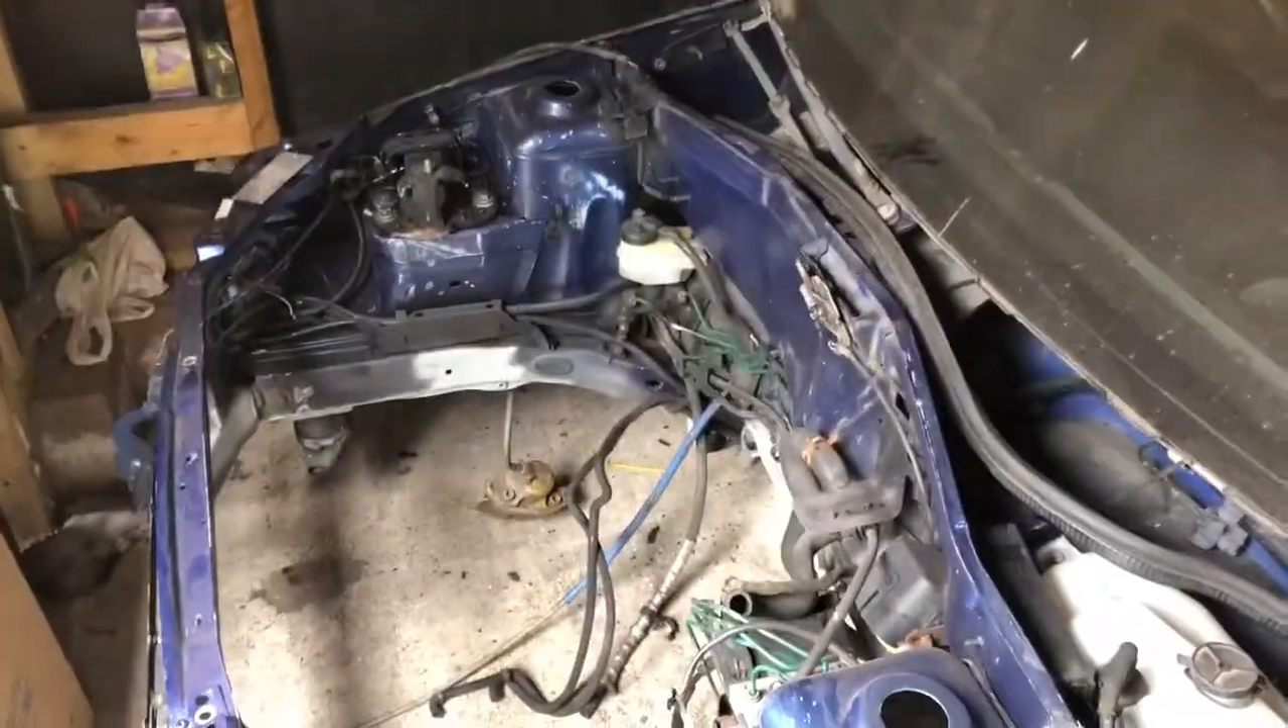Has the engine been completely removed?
Yes.